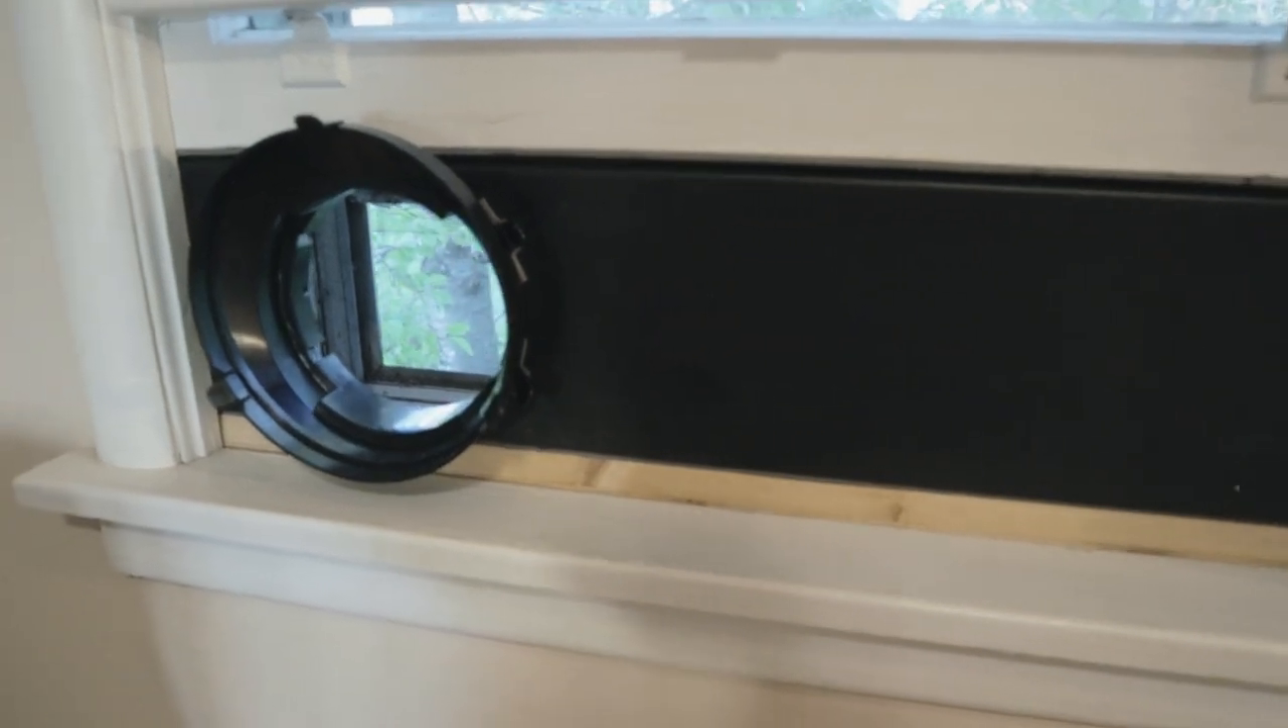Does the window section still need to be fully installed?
No.